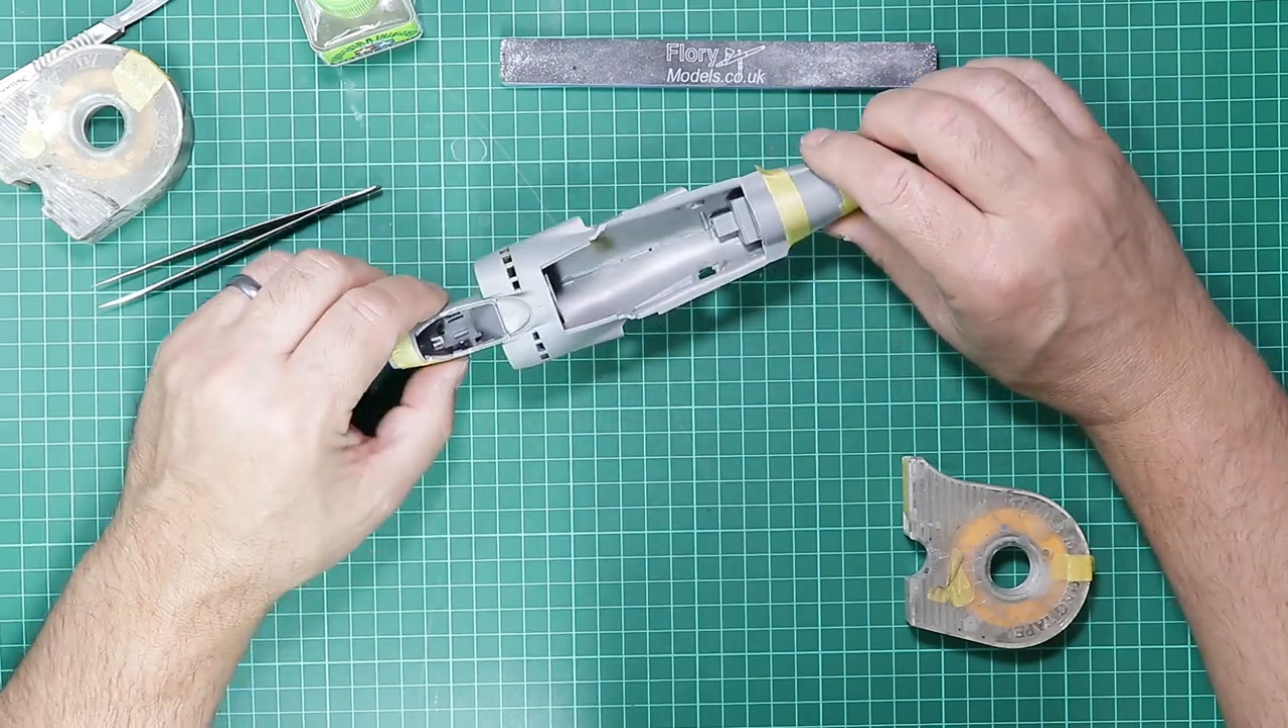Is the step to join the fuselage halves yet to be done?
No.